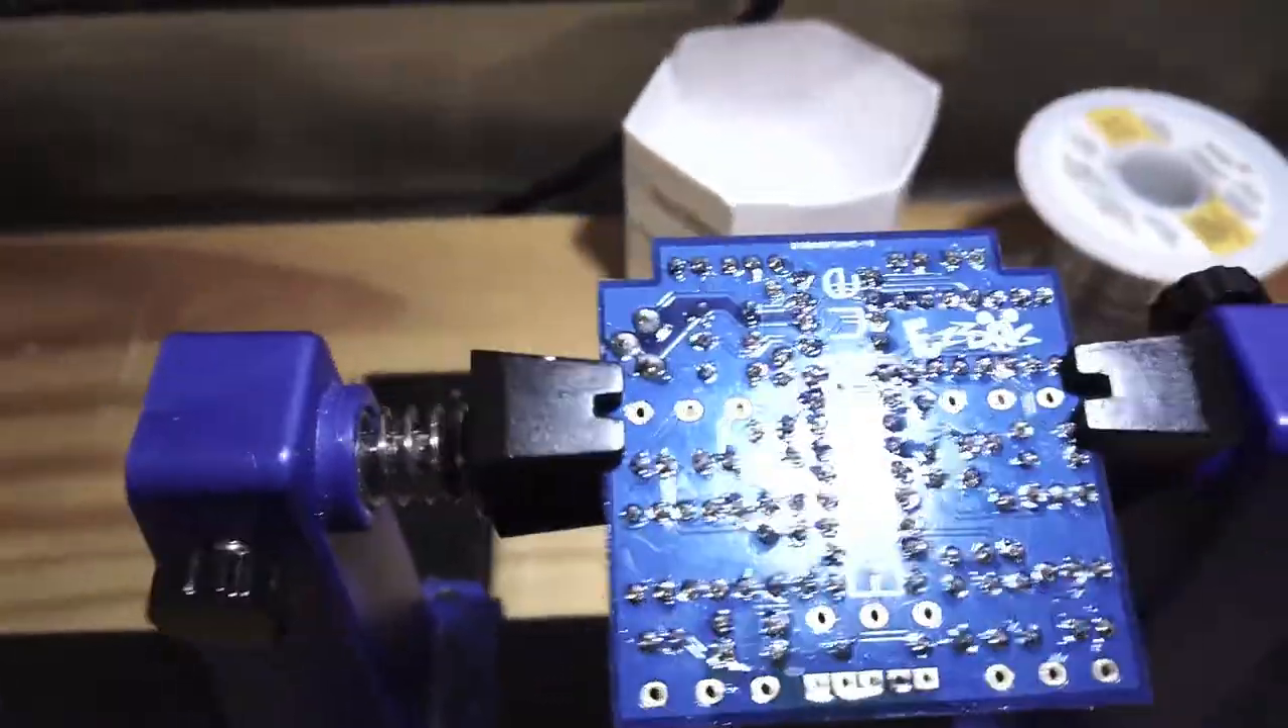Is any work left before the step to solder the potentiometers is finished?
Yes.